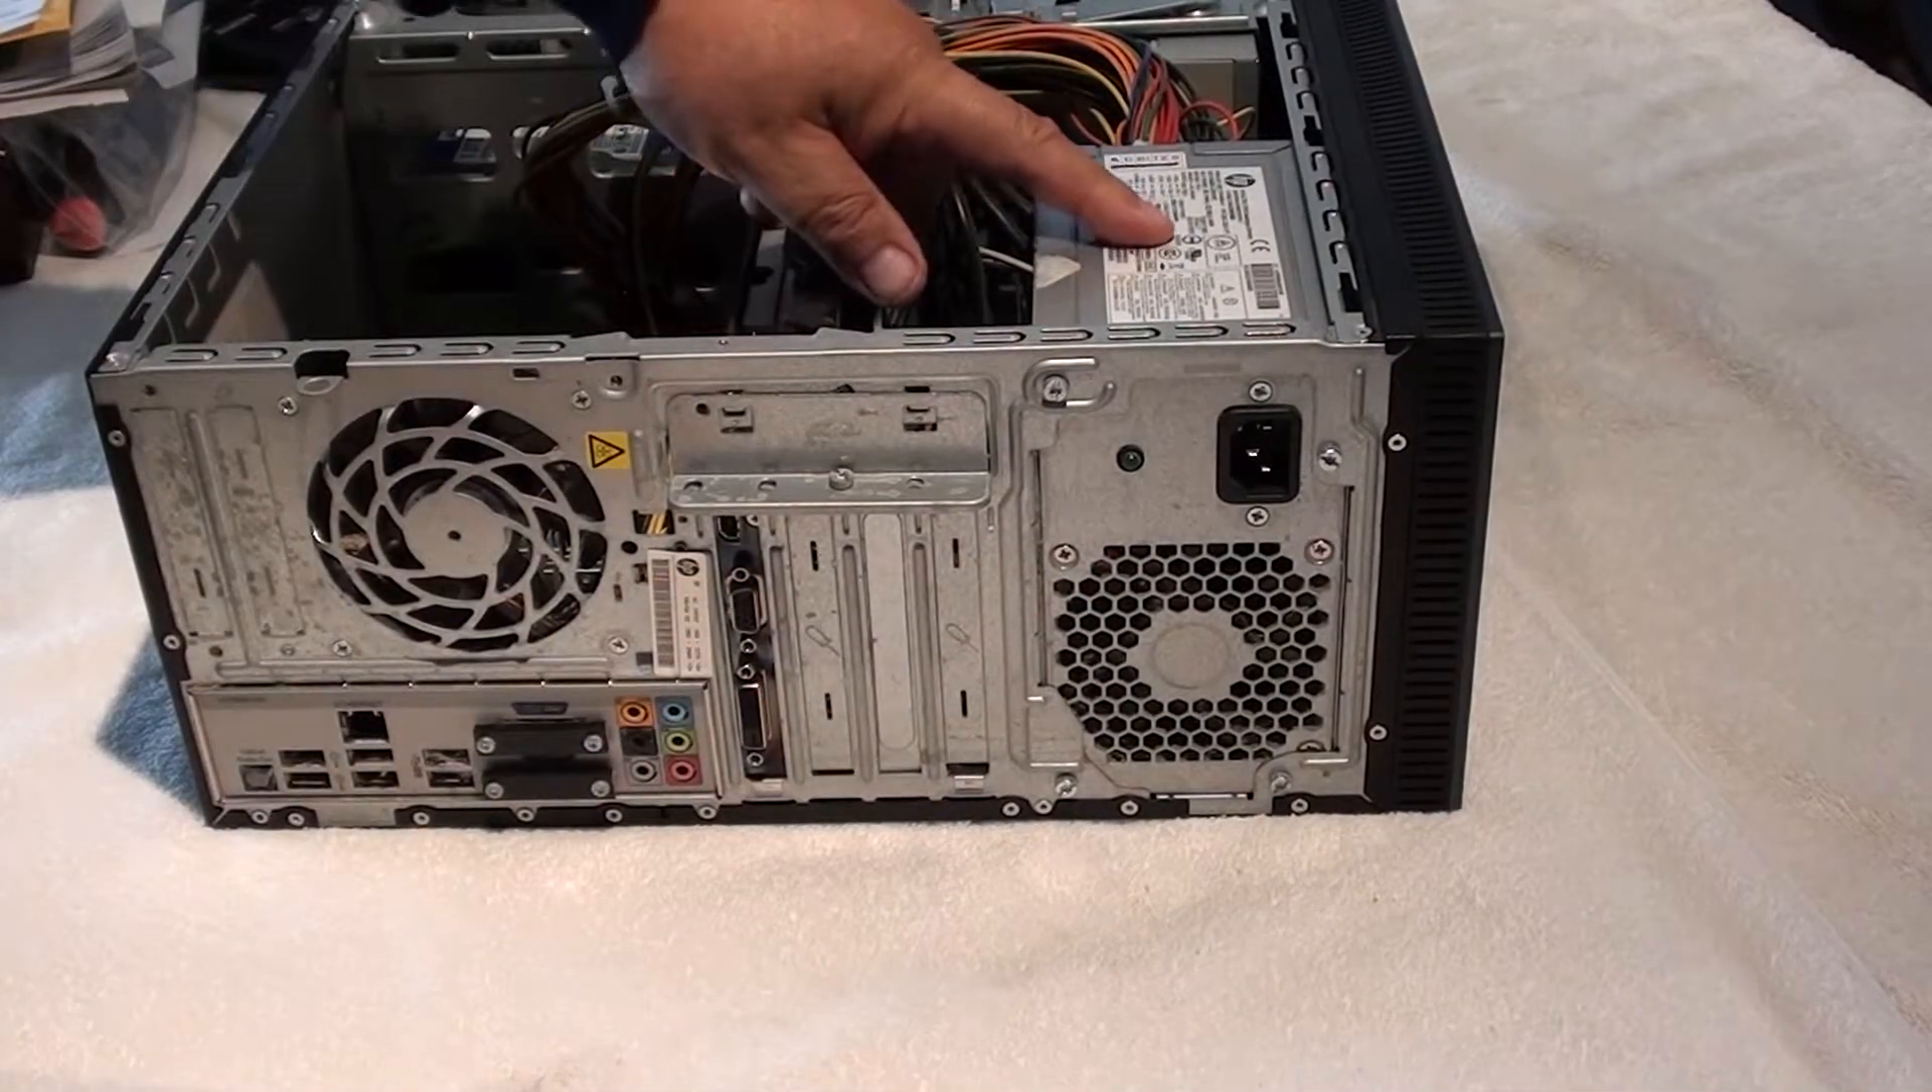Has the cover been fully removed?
Yes.